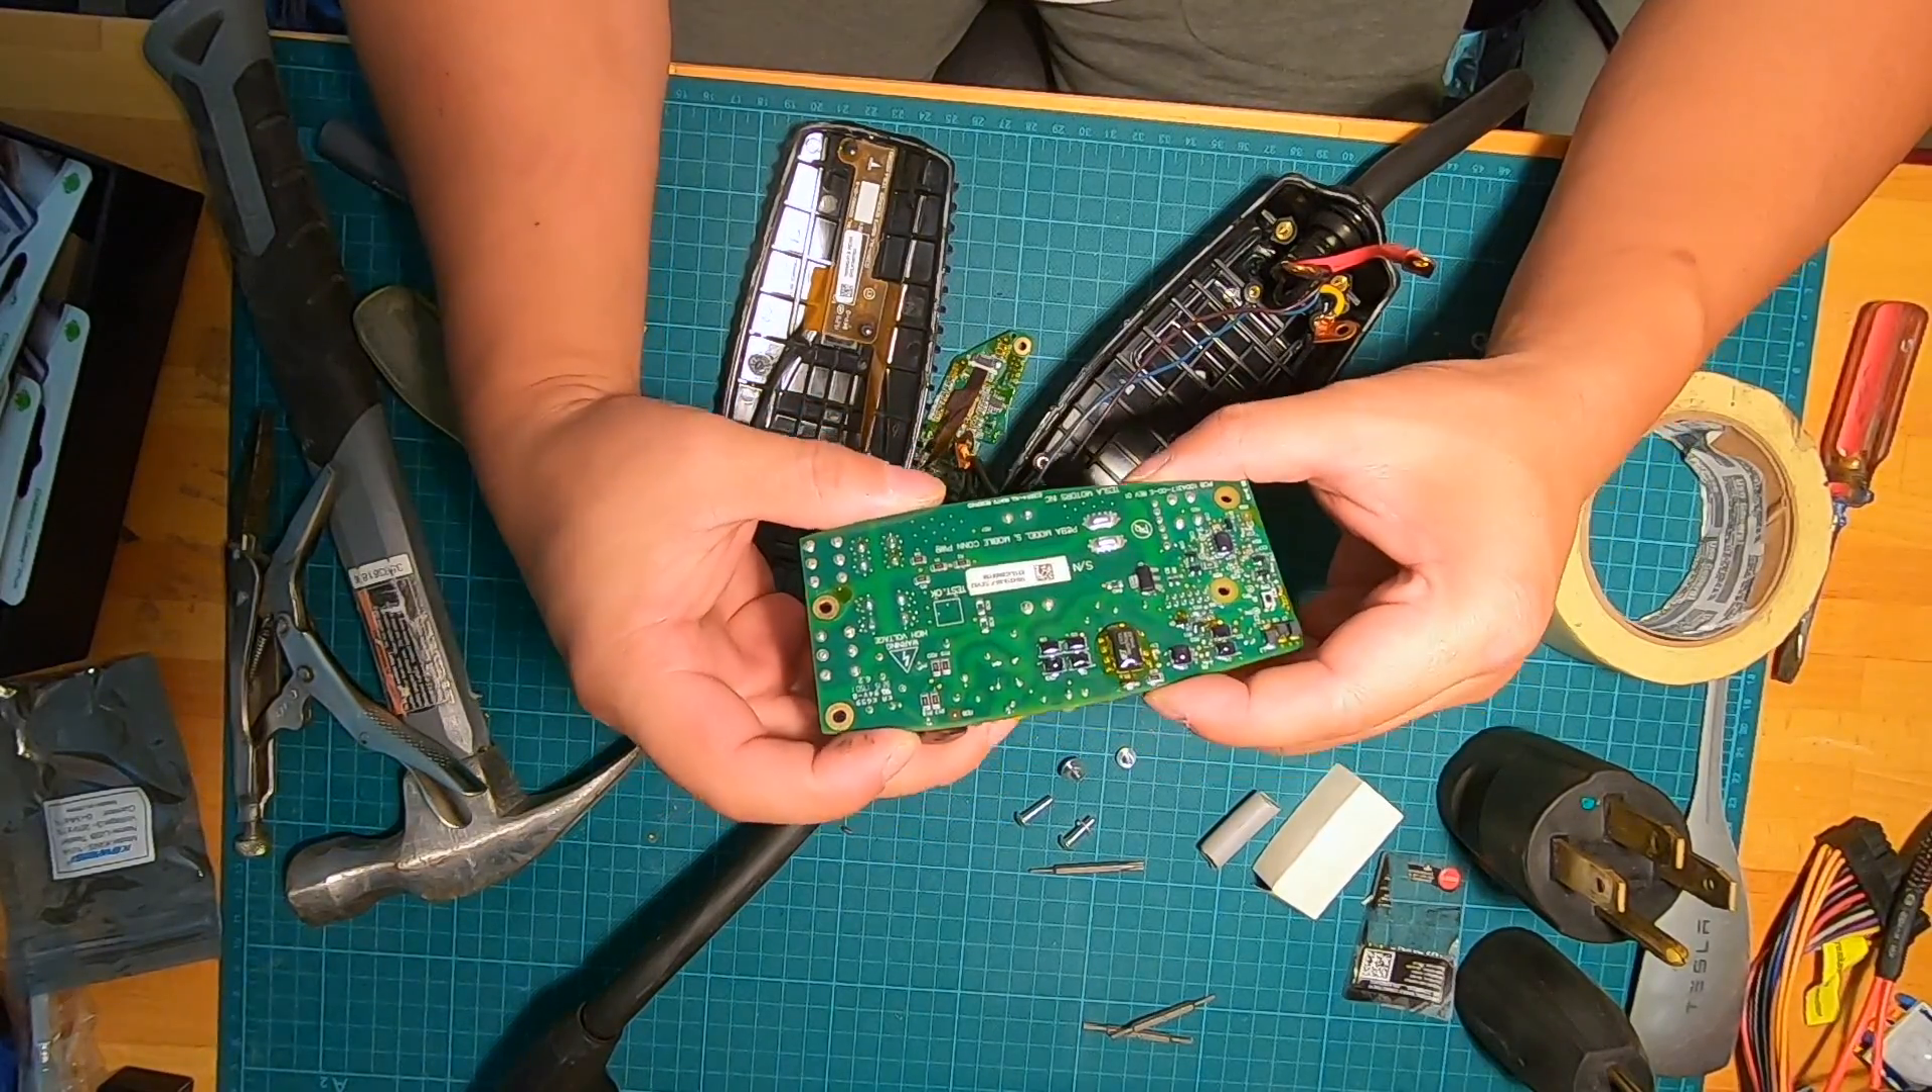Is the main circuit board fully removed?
Yes.